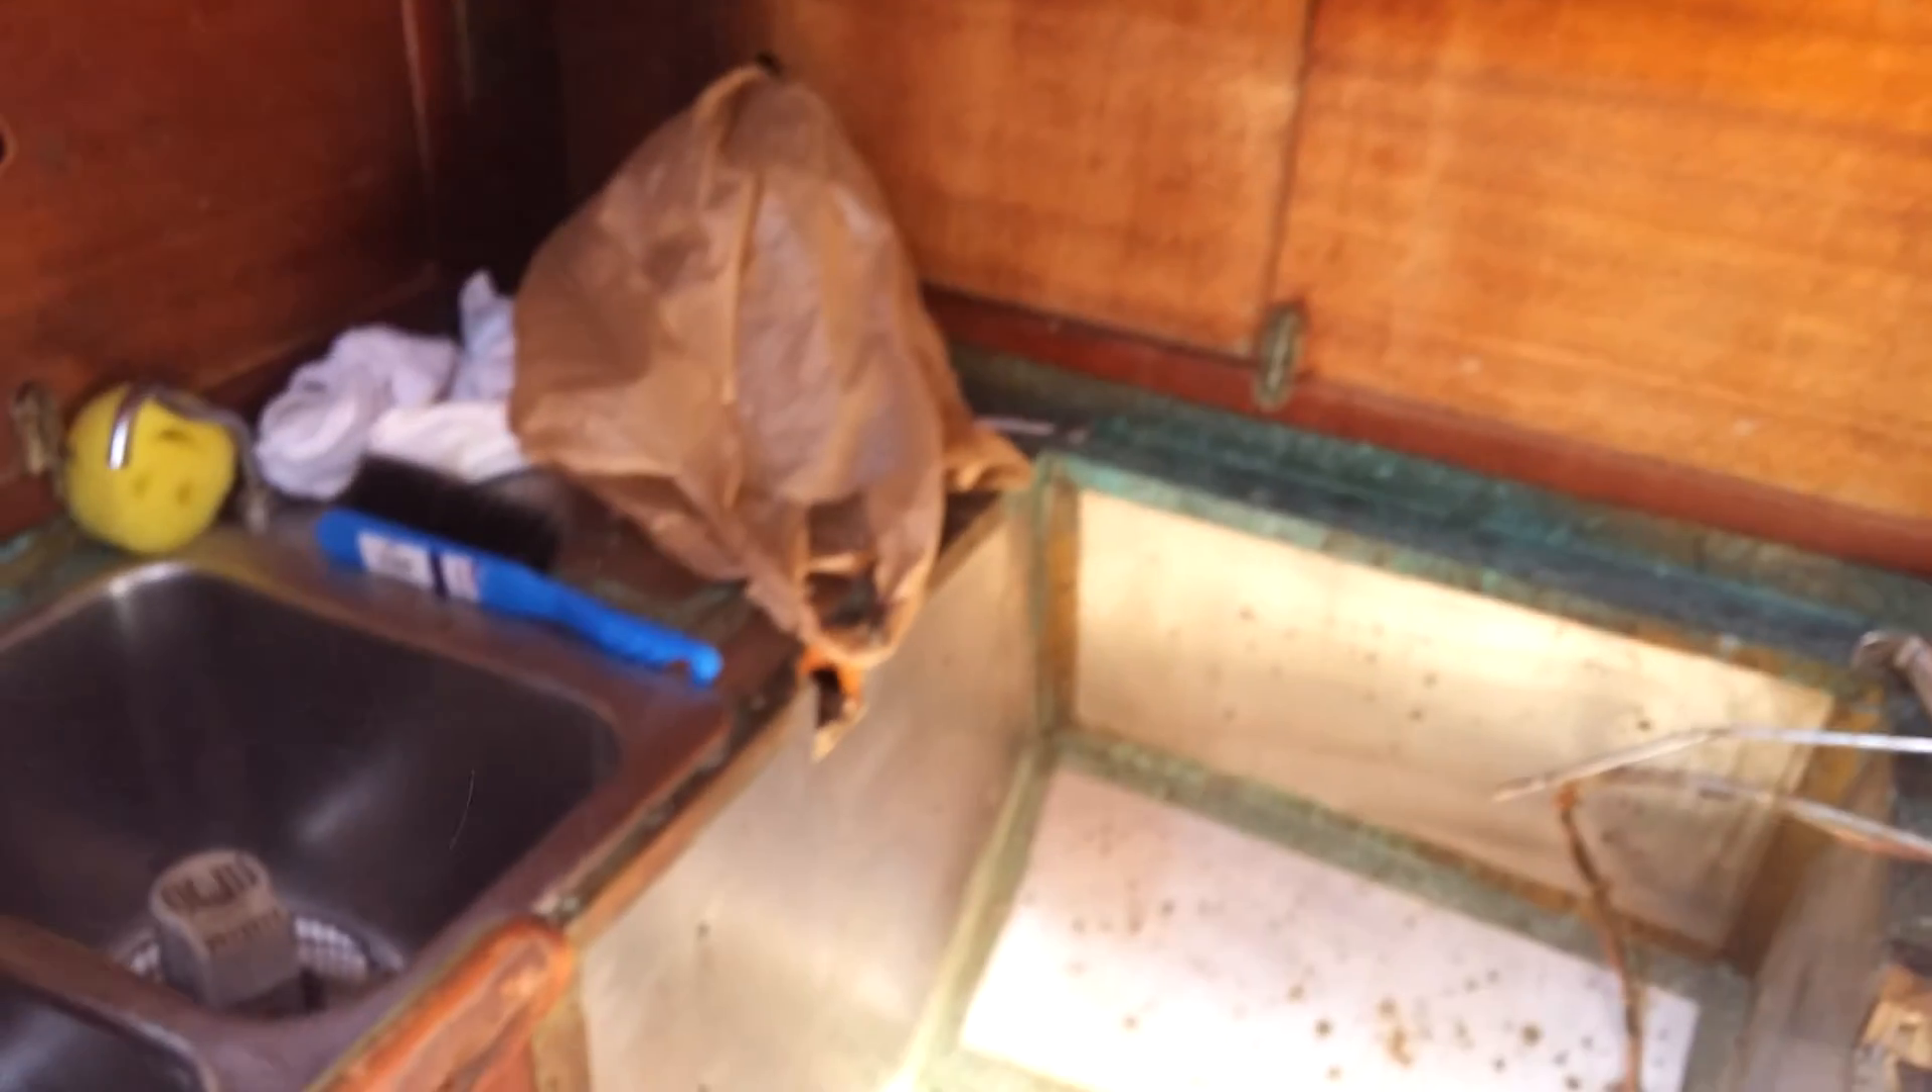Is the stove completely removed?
Yes.